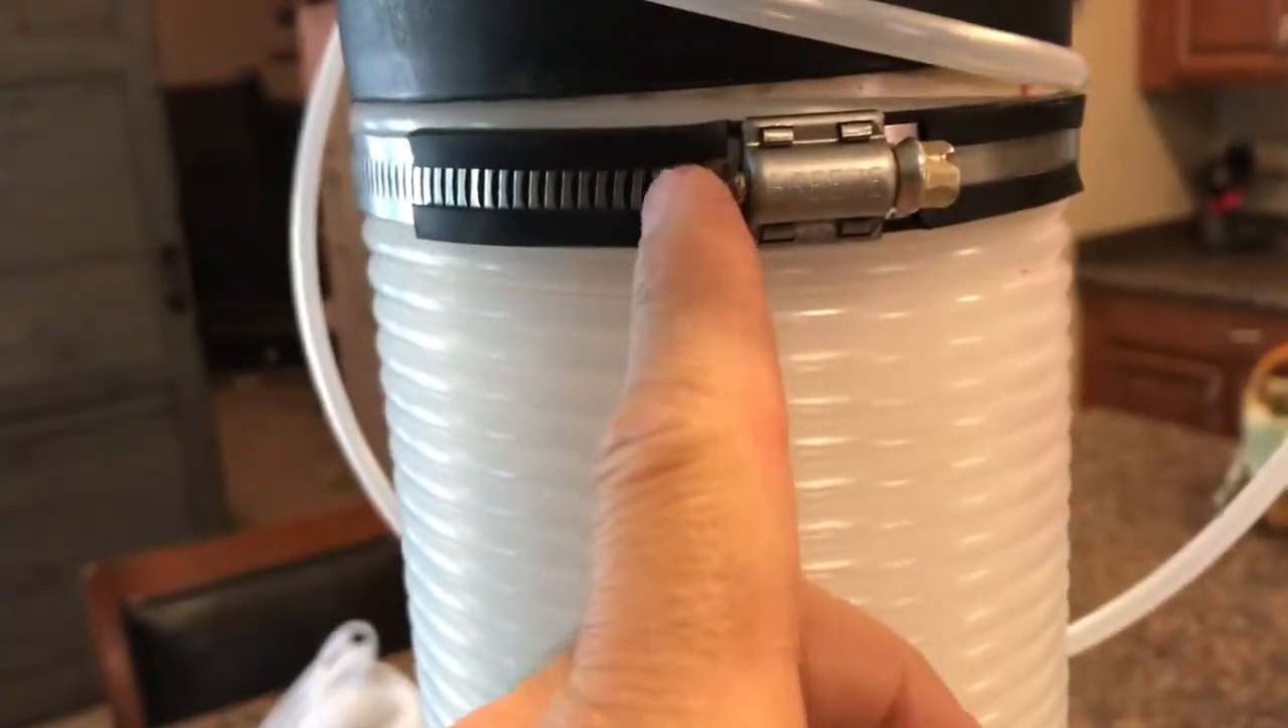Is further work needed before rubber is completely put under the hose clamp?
No.